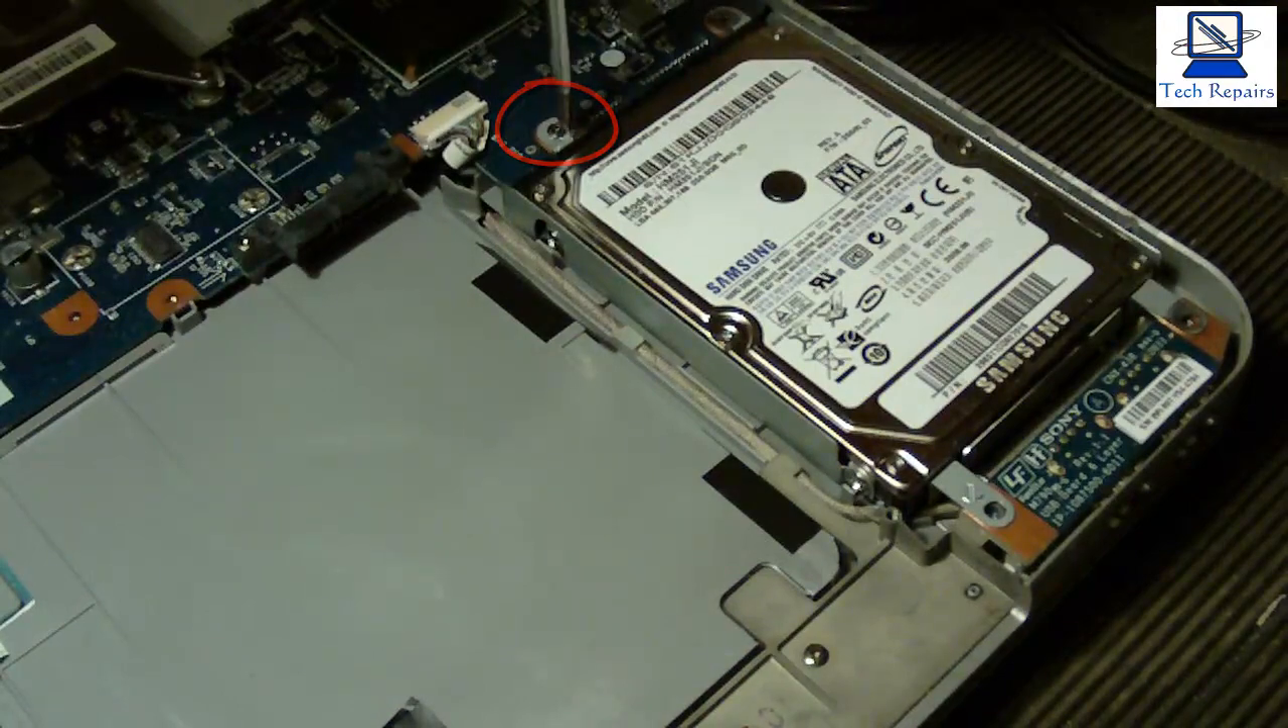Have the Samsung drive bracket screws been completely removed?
No.